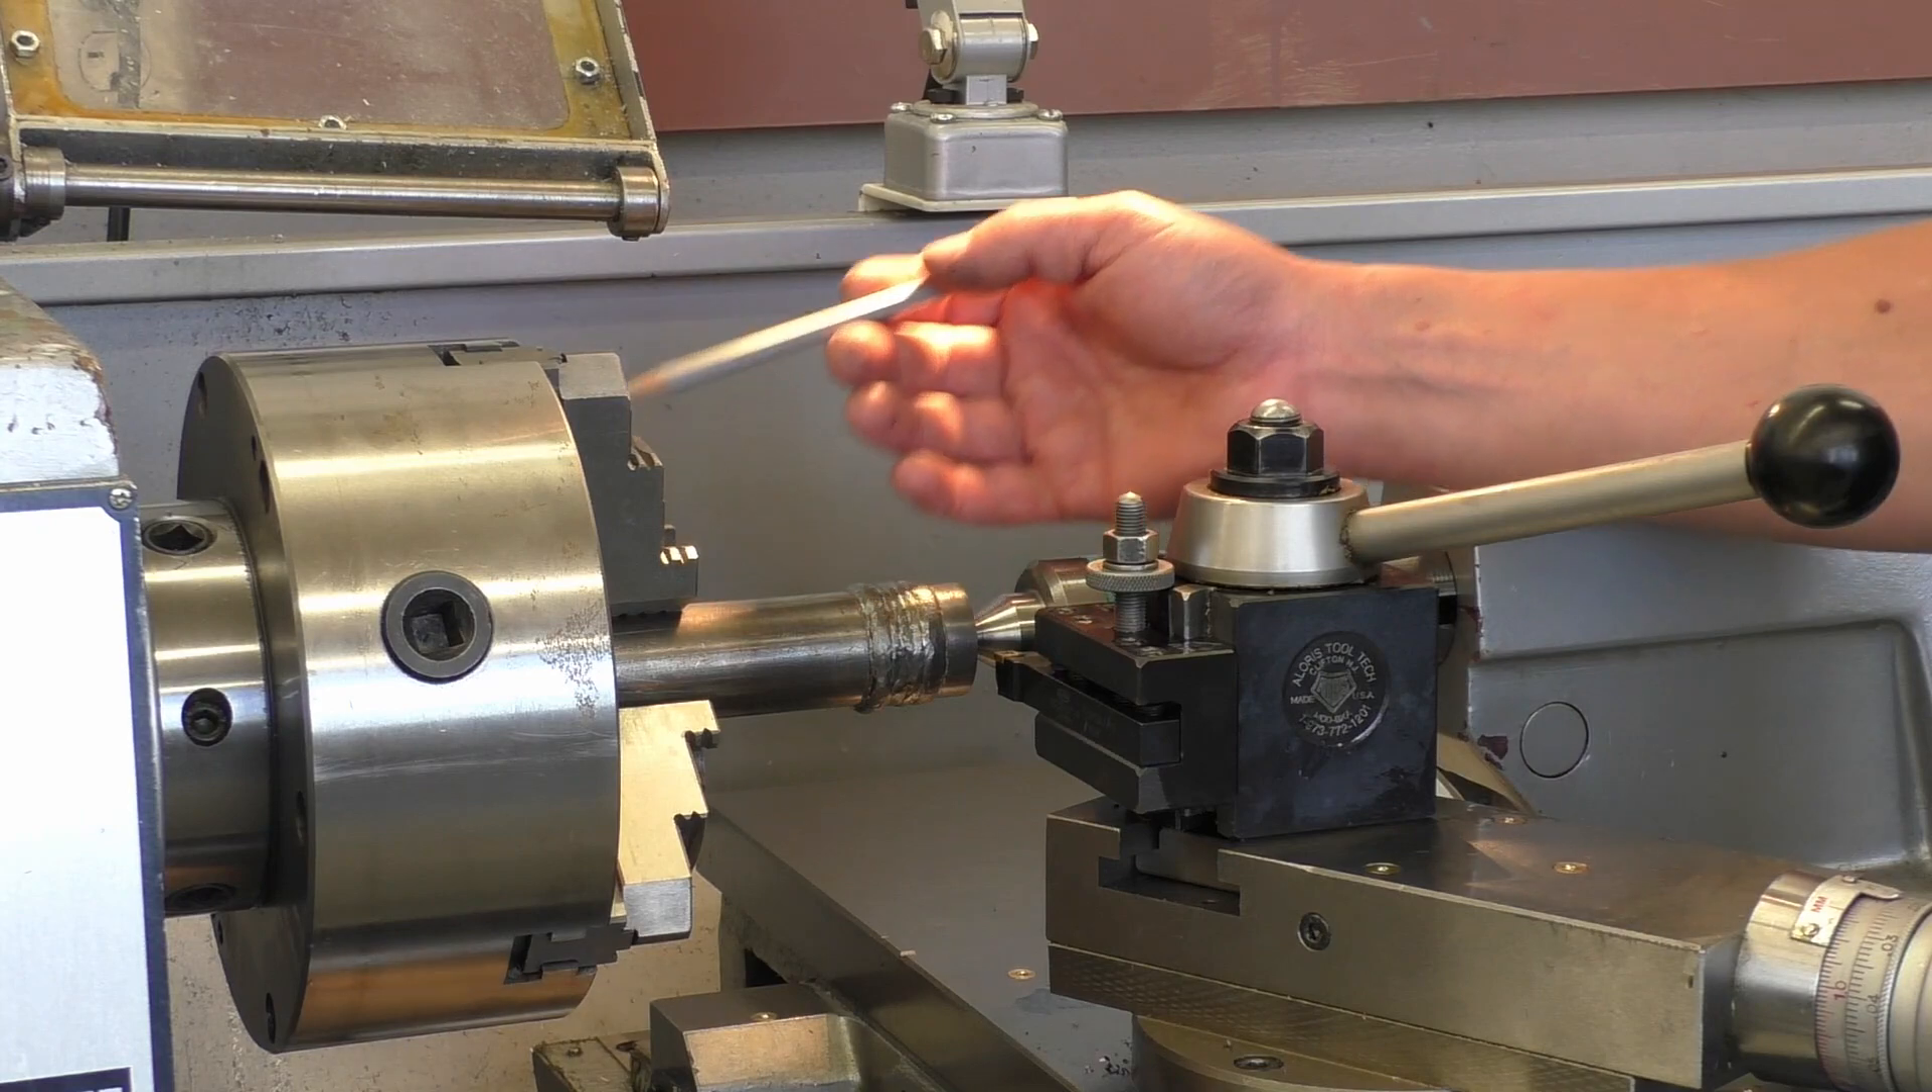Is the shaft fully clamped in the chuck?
Yes.